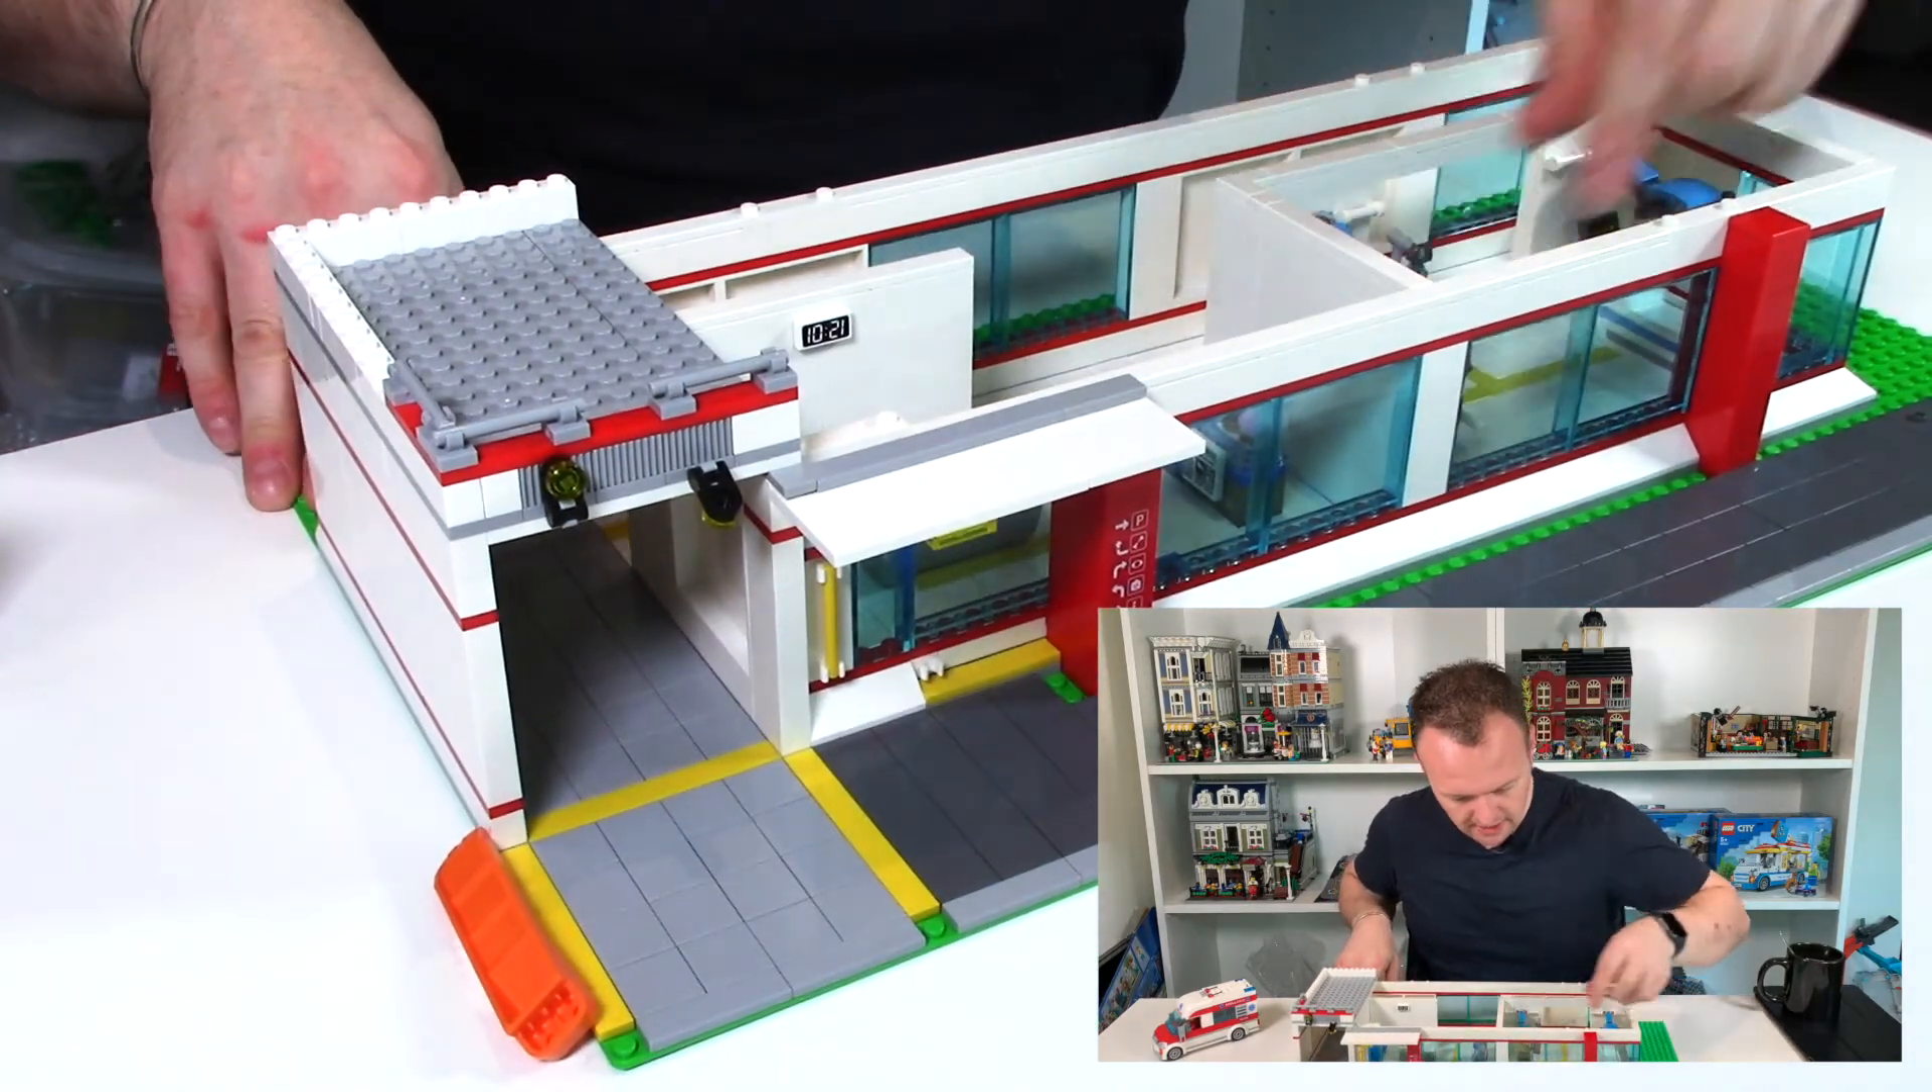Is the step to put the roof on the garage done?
Yes.